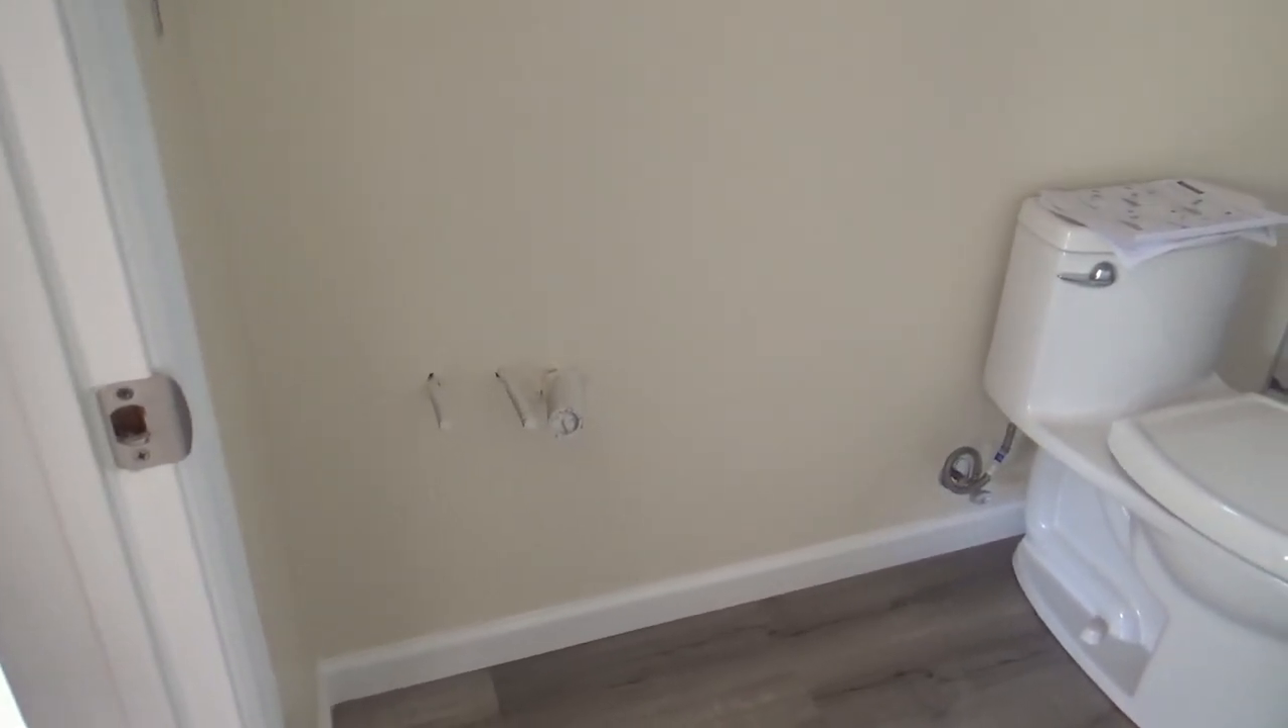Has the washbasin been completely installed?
No.